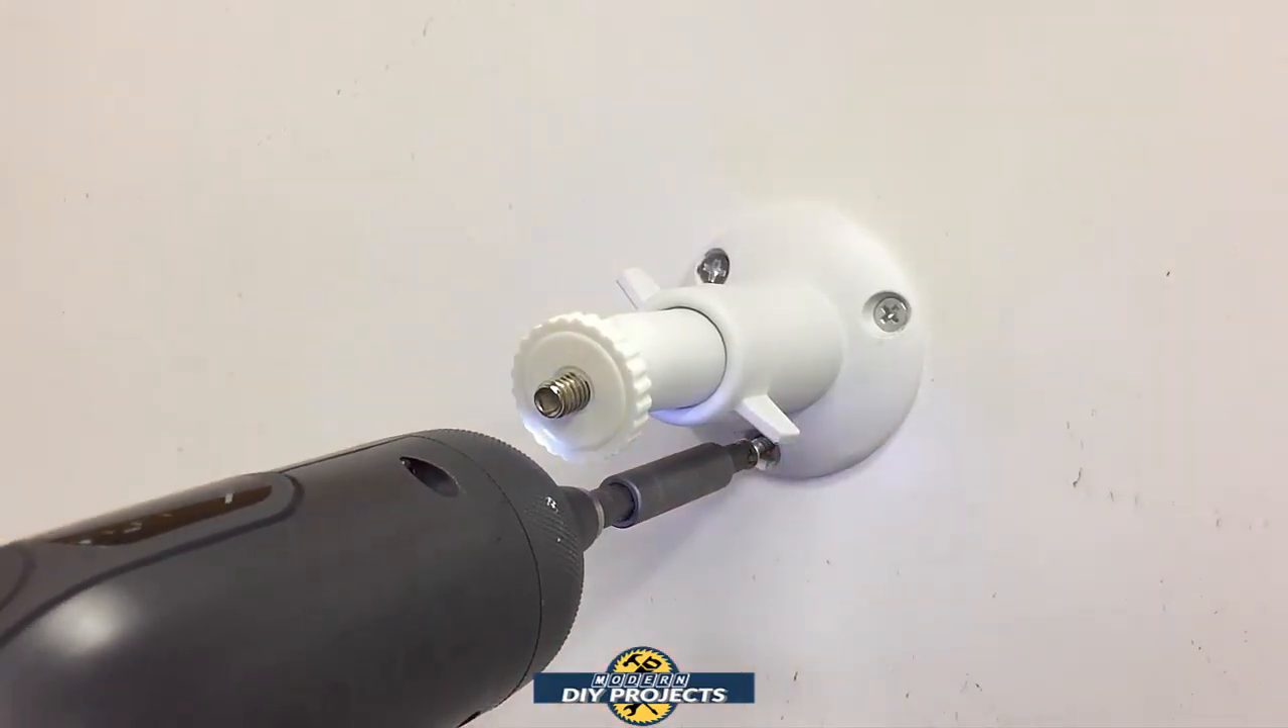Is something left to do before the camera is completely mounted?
Yes.